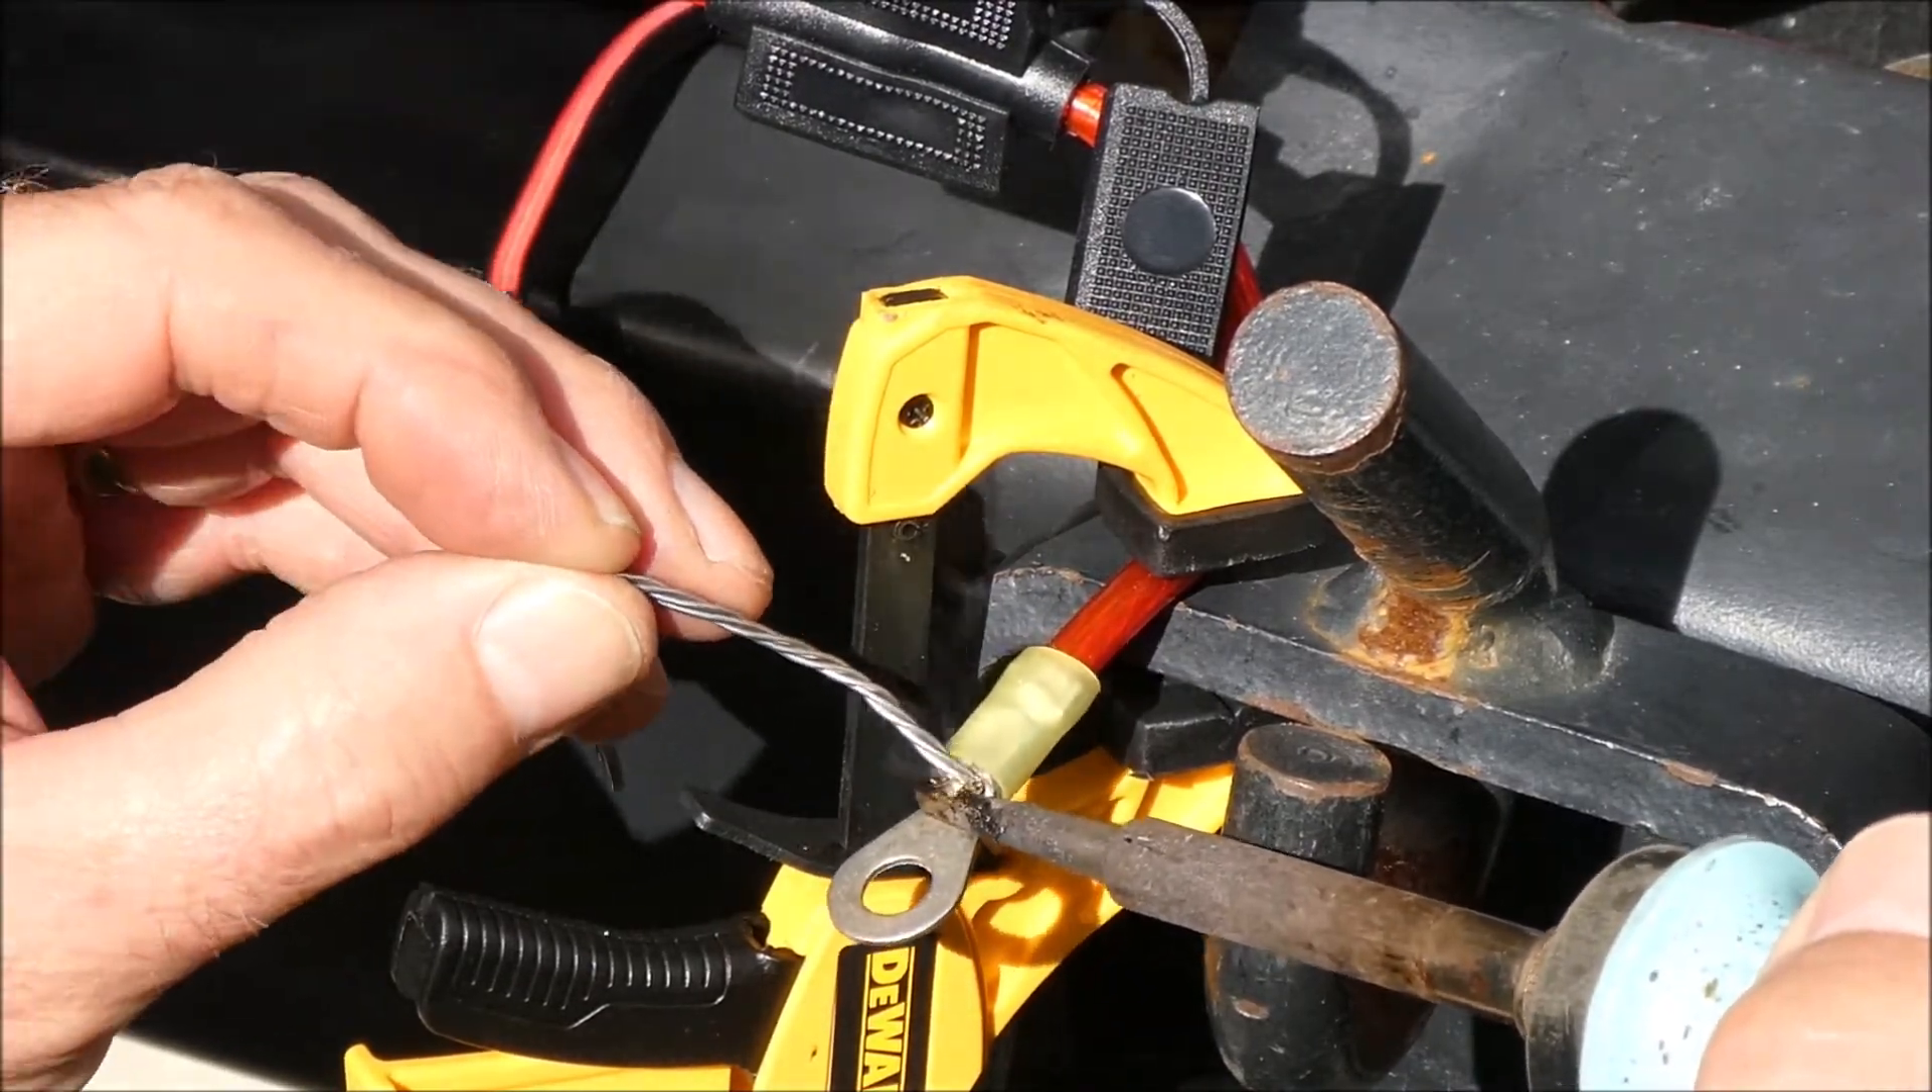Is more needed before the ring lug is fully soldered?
Yes.